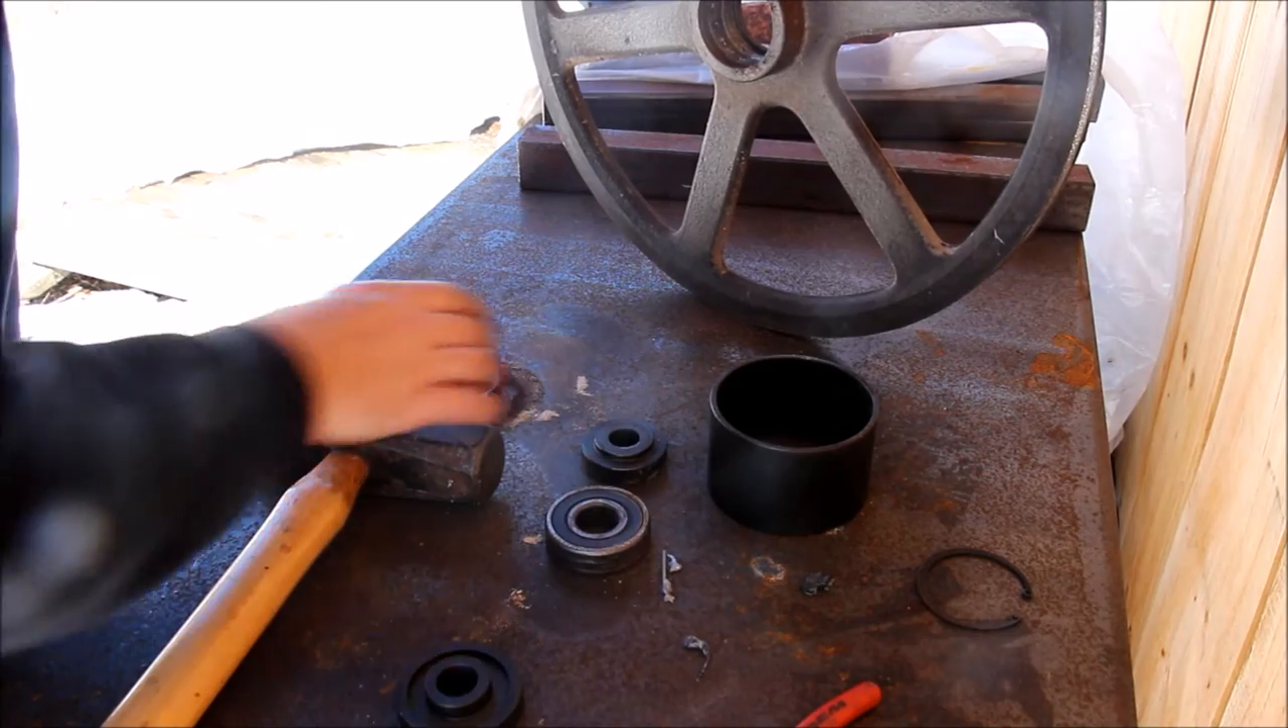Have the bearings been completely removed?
Yes.